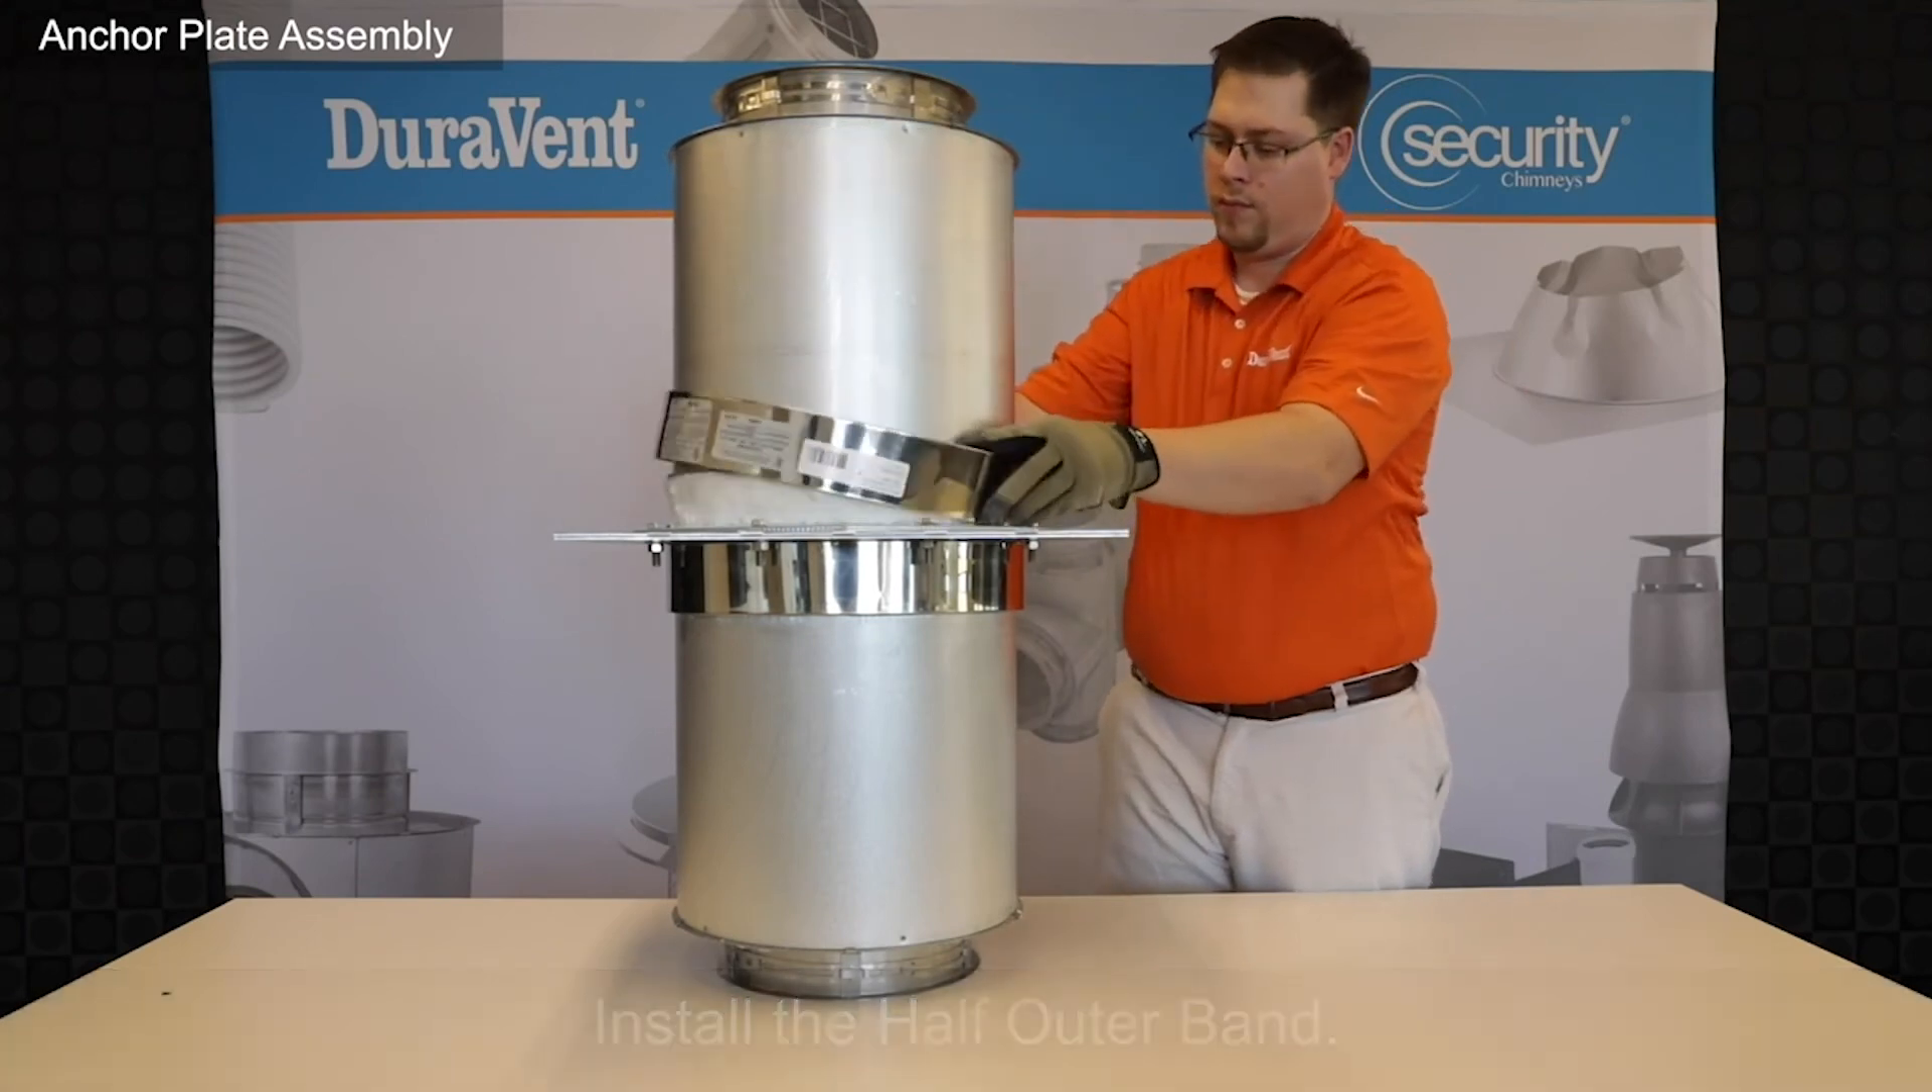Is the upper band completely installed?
No.